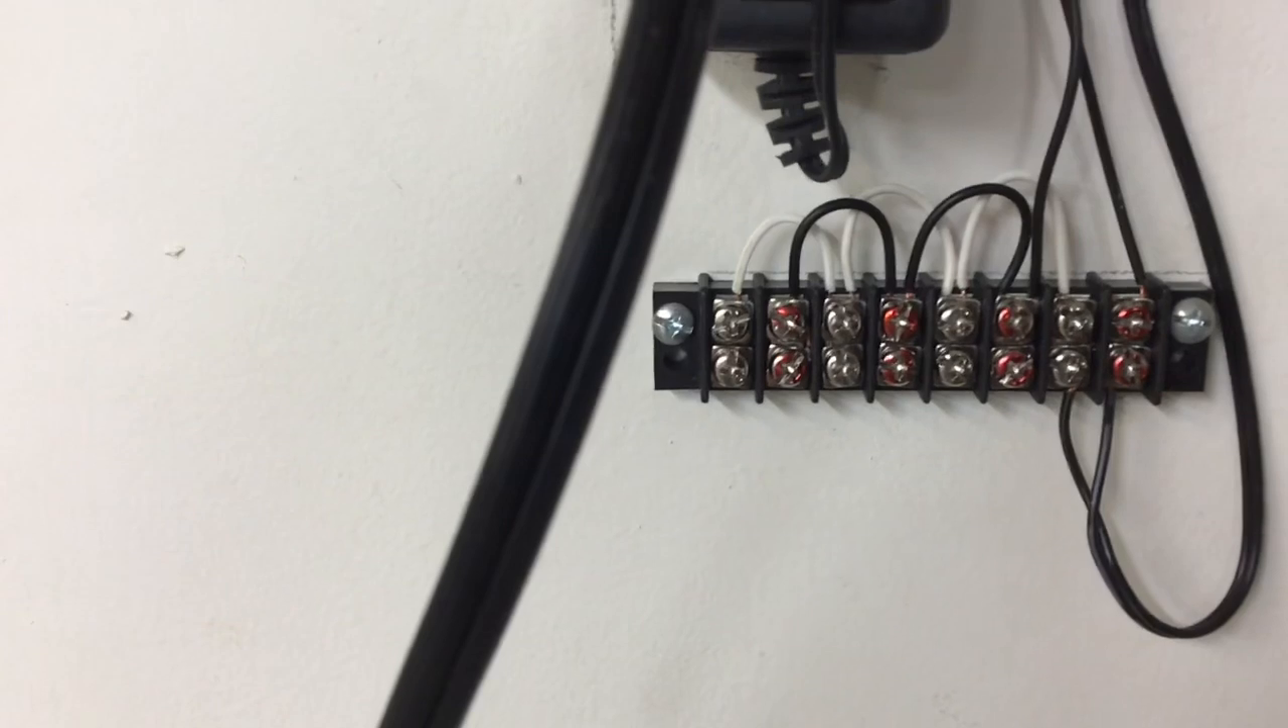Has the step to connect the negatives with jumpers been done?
Yes.